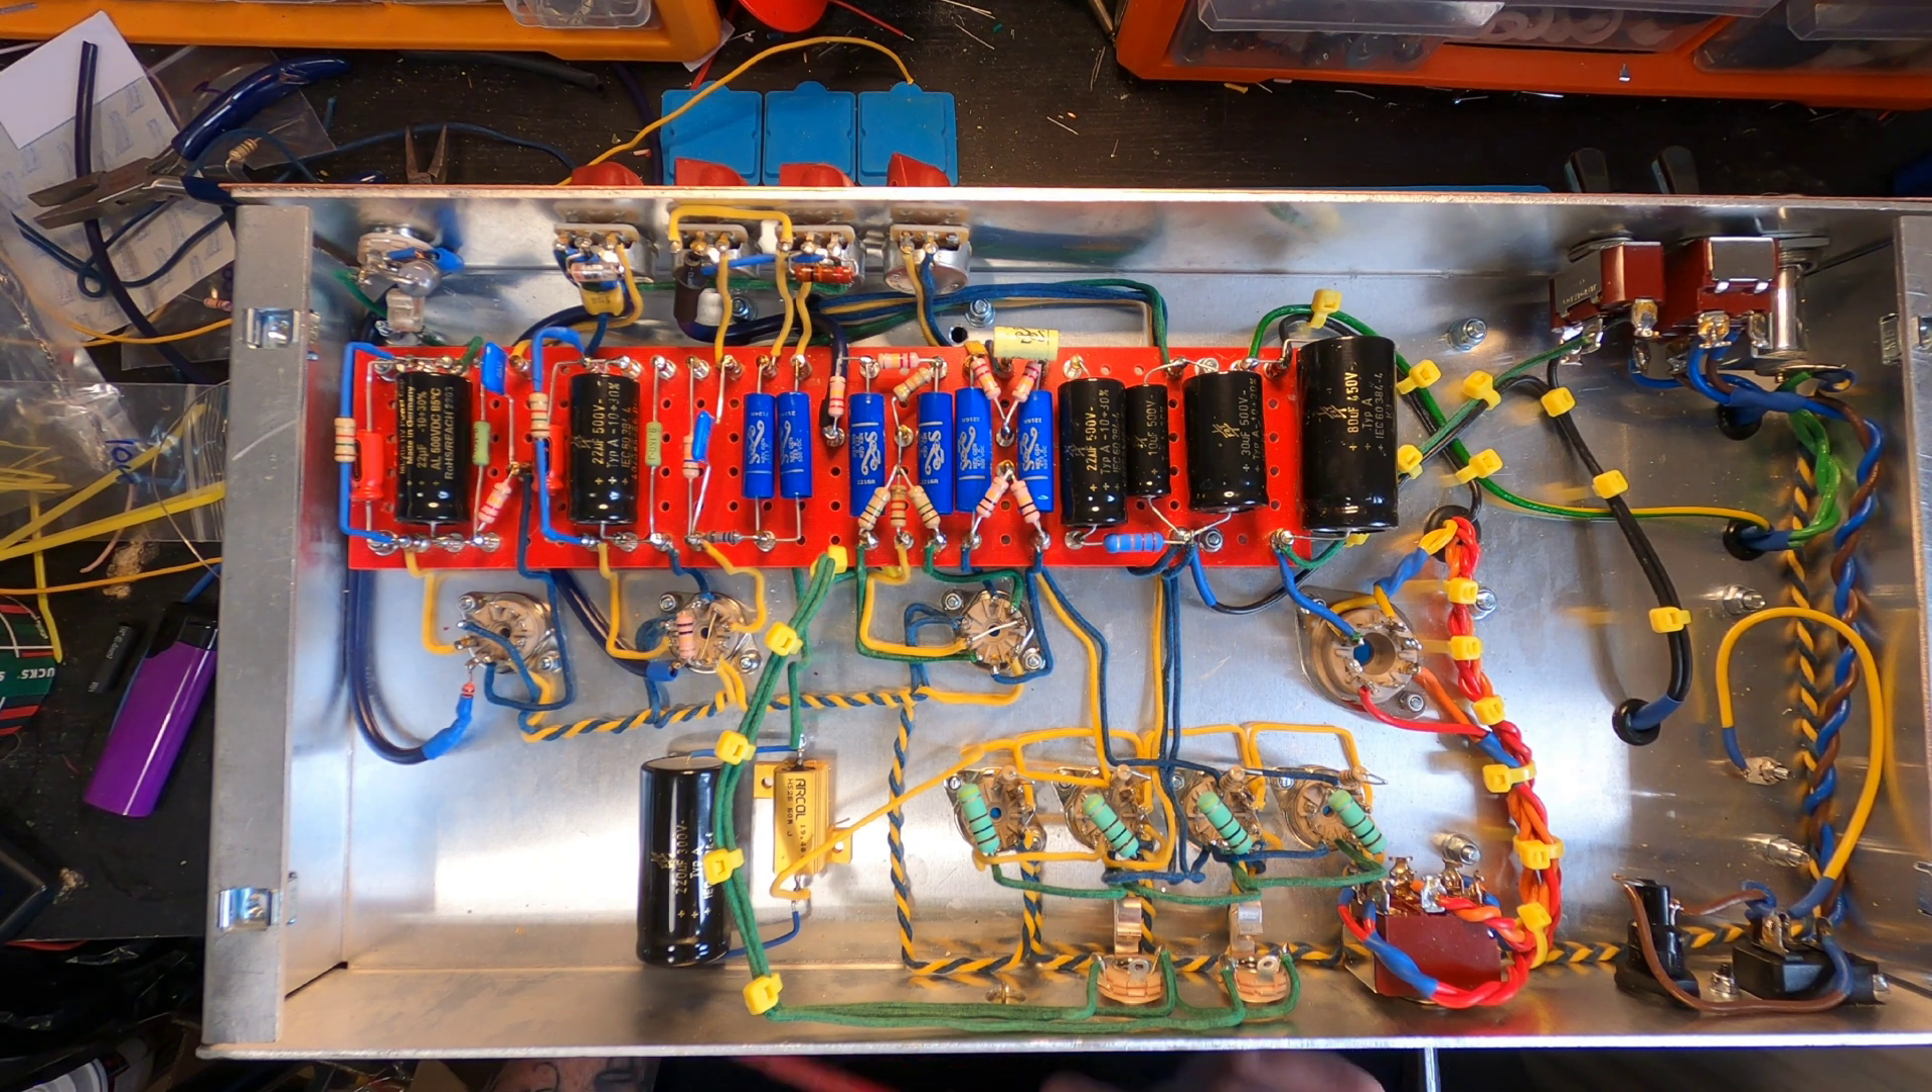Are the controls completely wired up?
Yes.